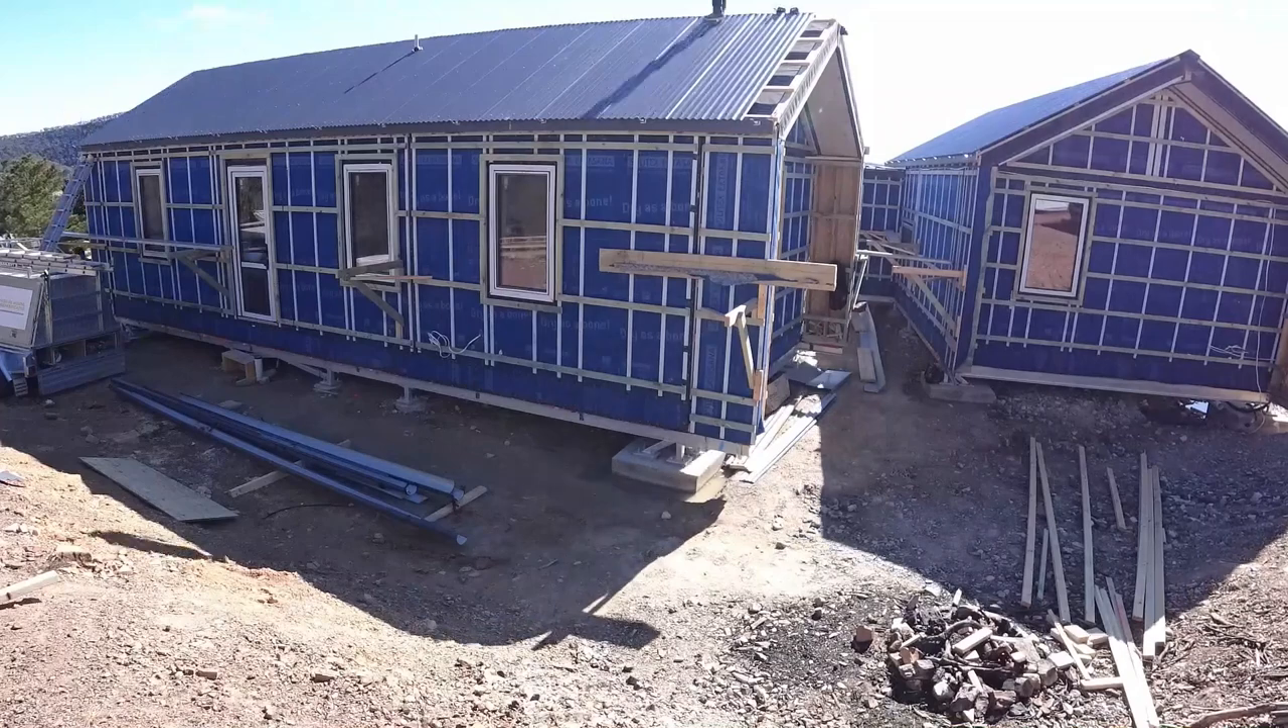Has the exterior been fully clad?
No.